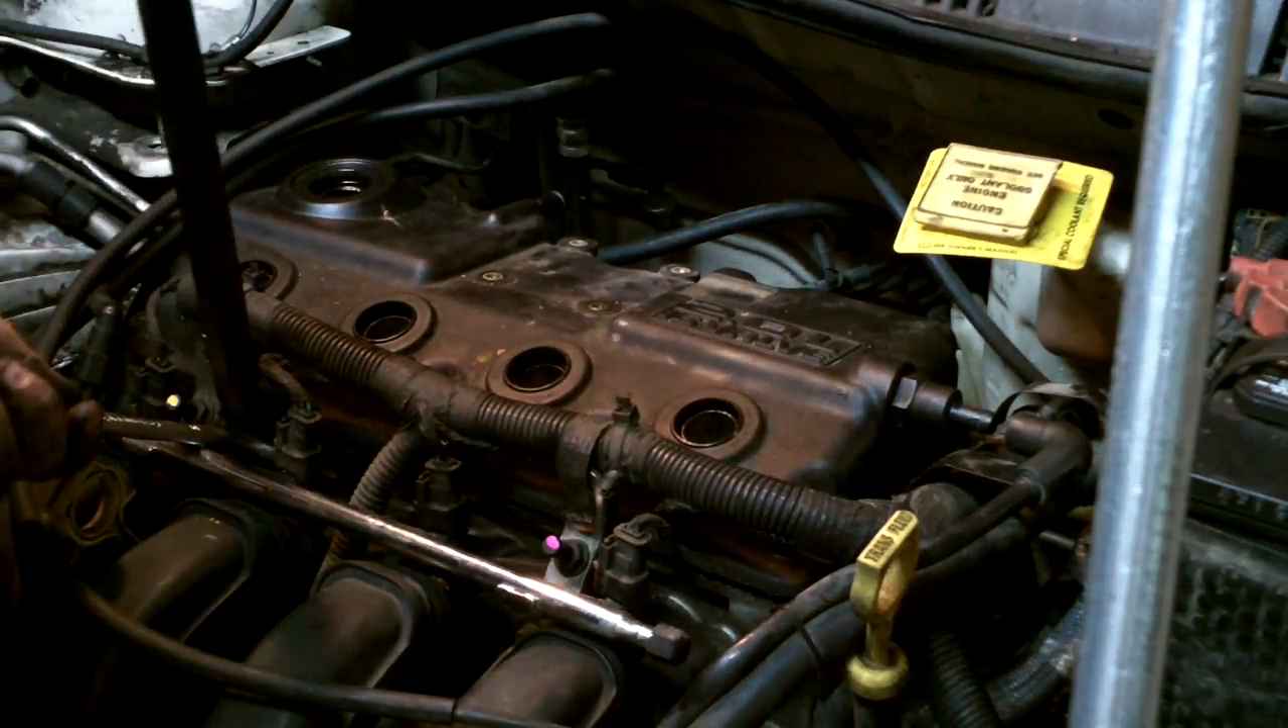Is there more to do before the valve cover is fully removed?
Yes.